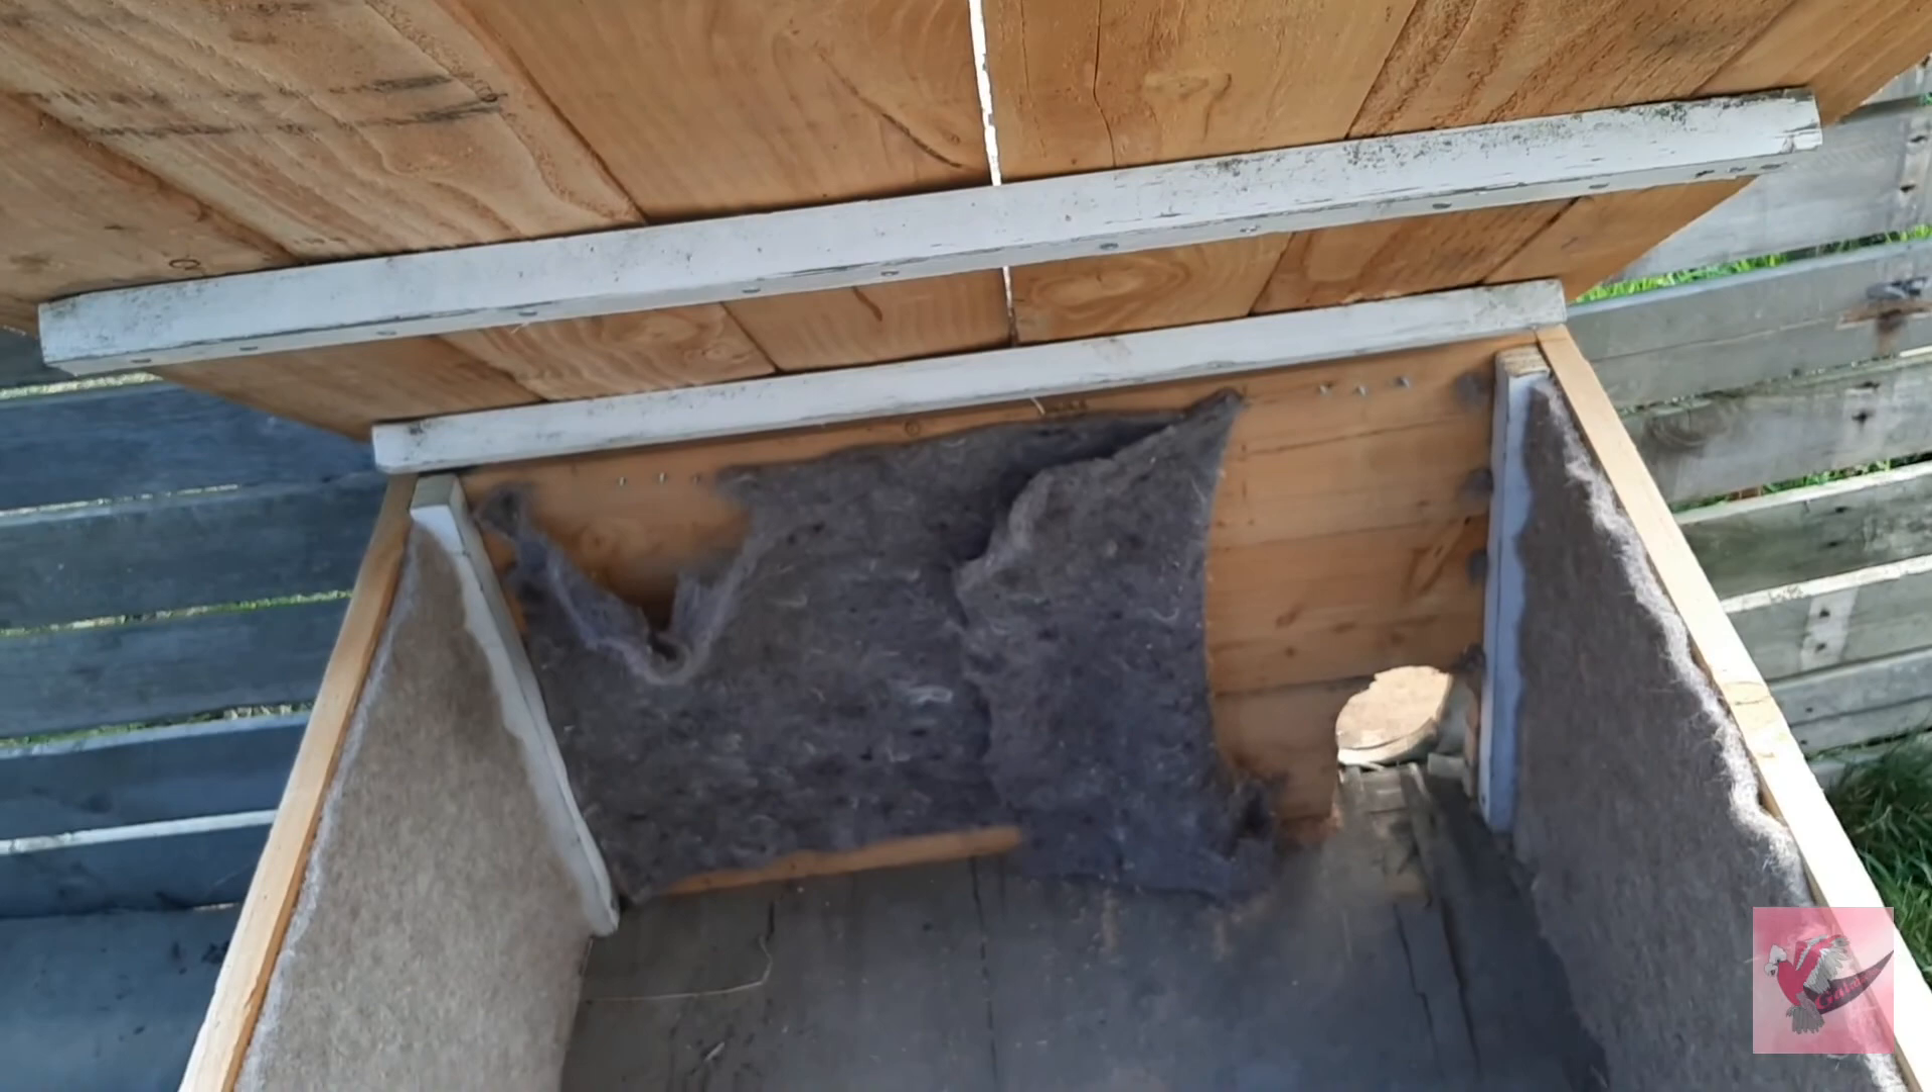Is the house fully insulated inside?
No.